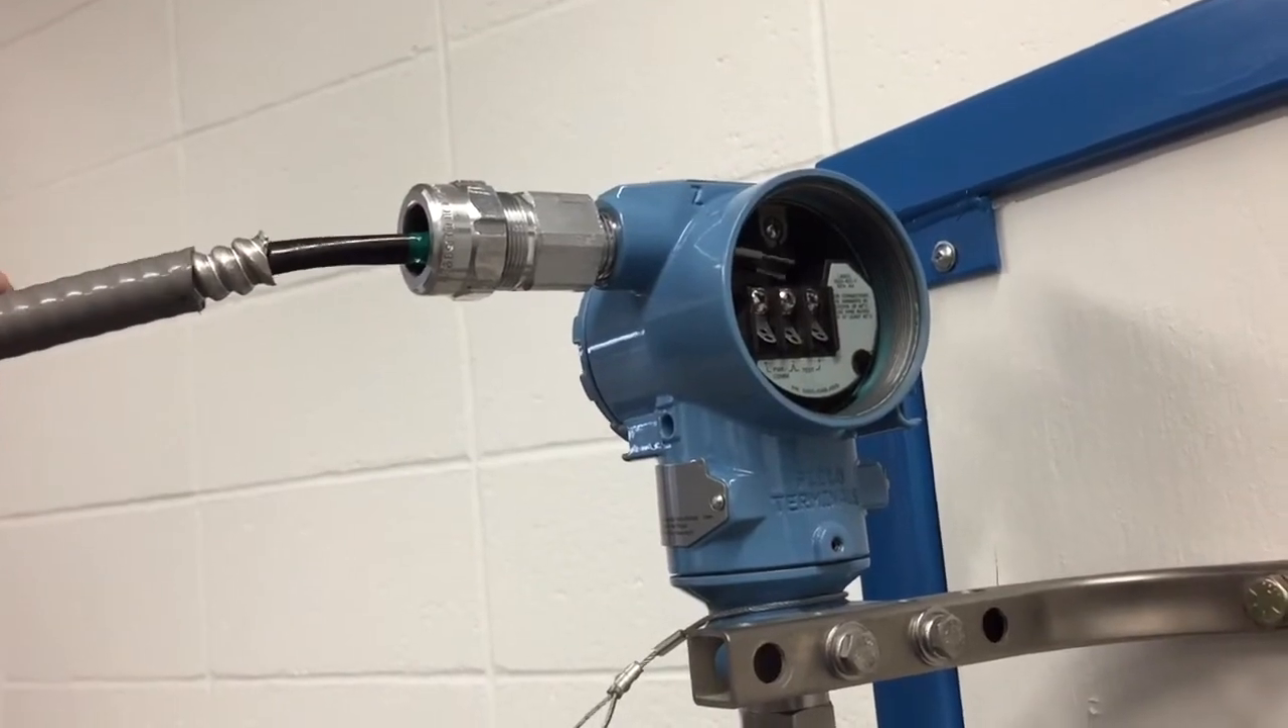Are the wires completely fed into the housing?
No.